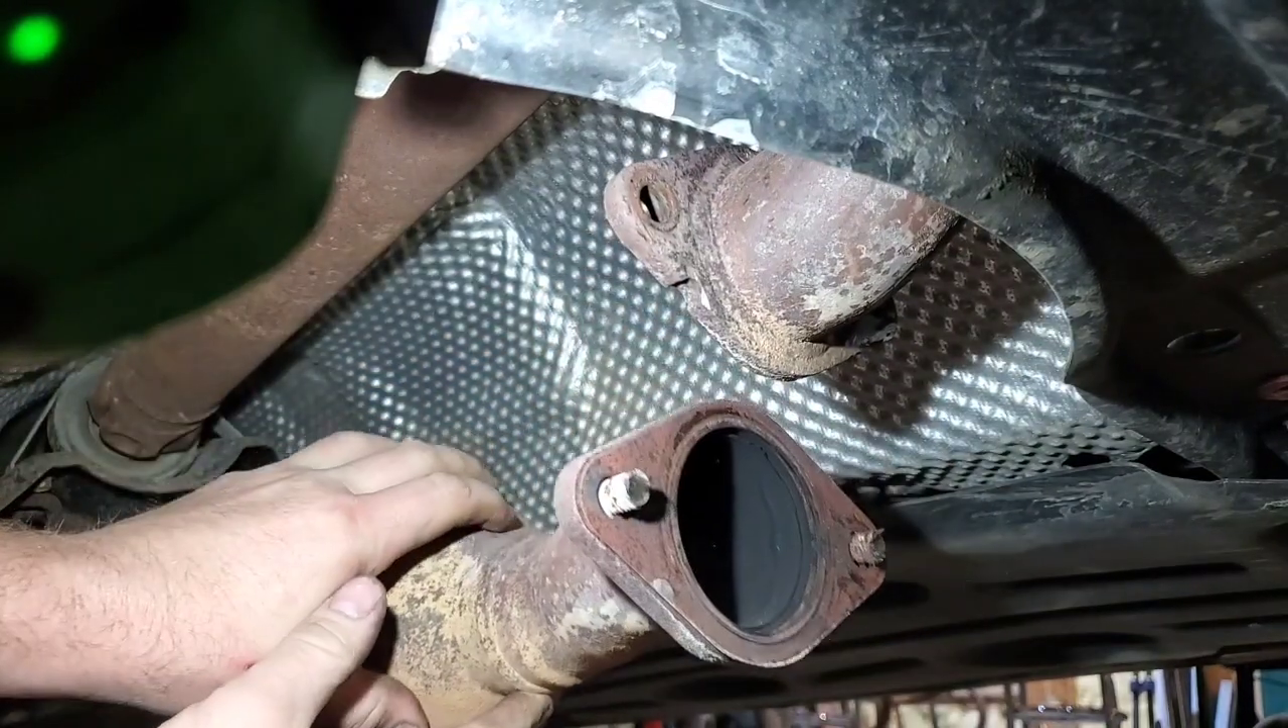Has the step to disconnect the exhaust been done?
Yes.